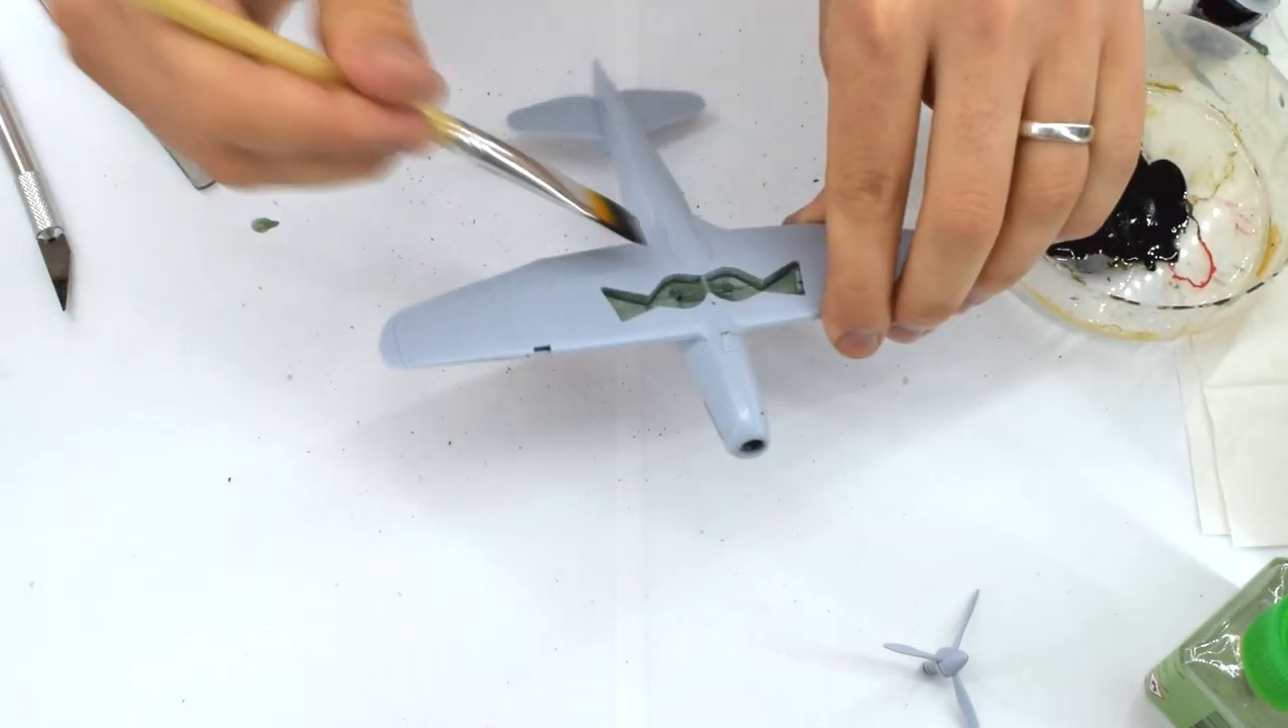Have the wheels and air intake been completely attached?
No.